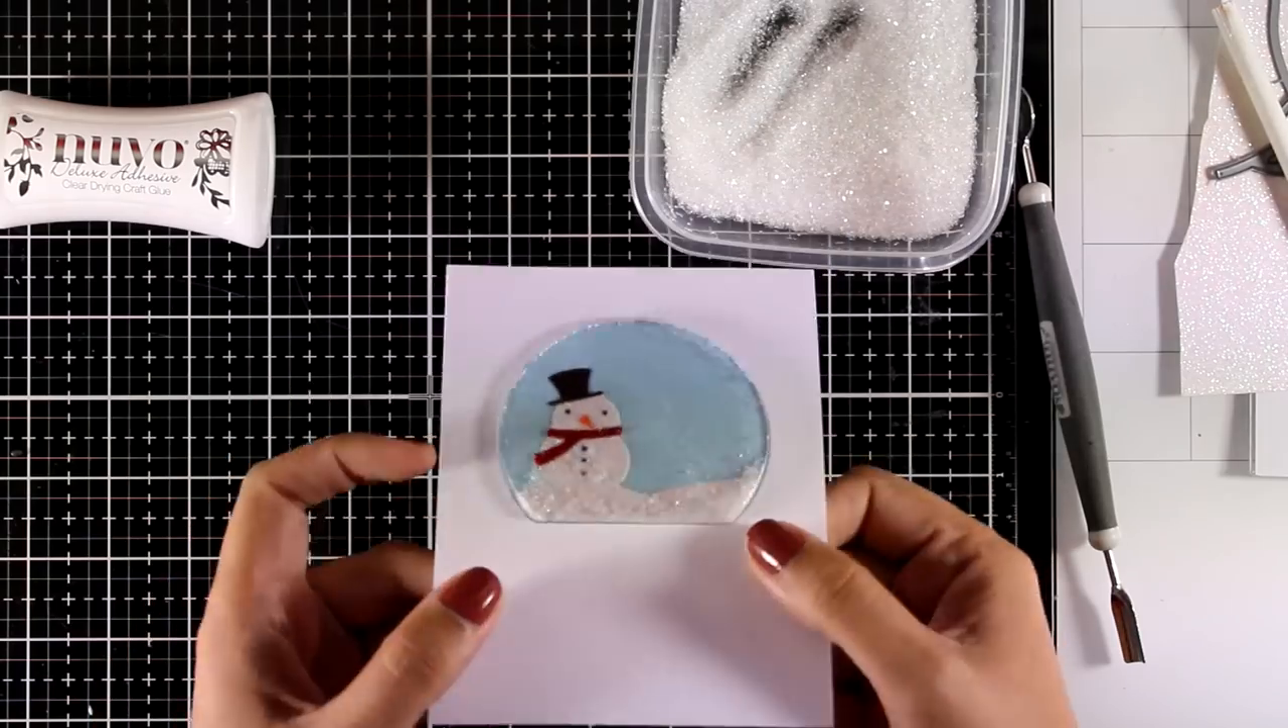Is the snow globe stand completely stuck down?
No.